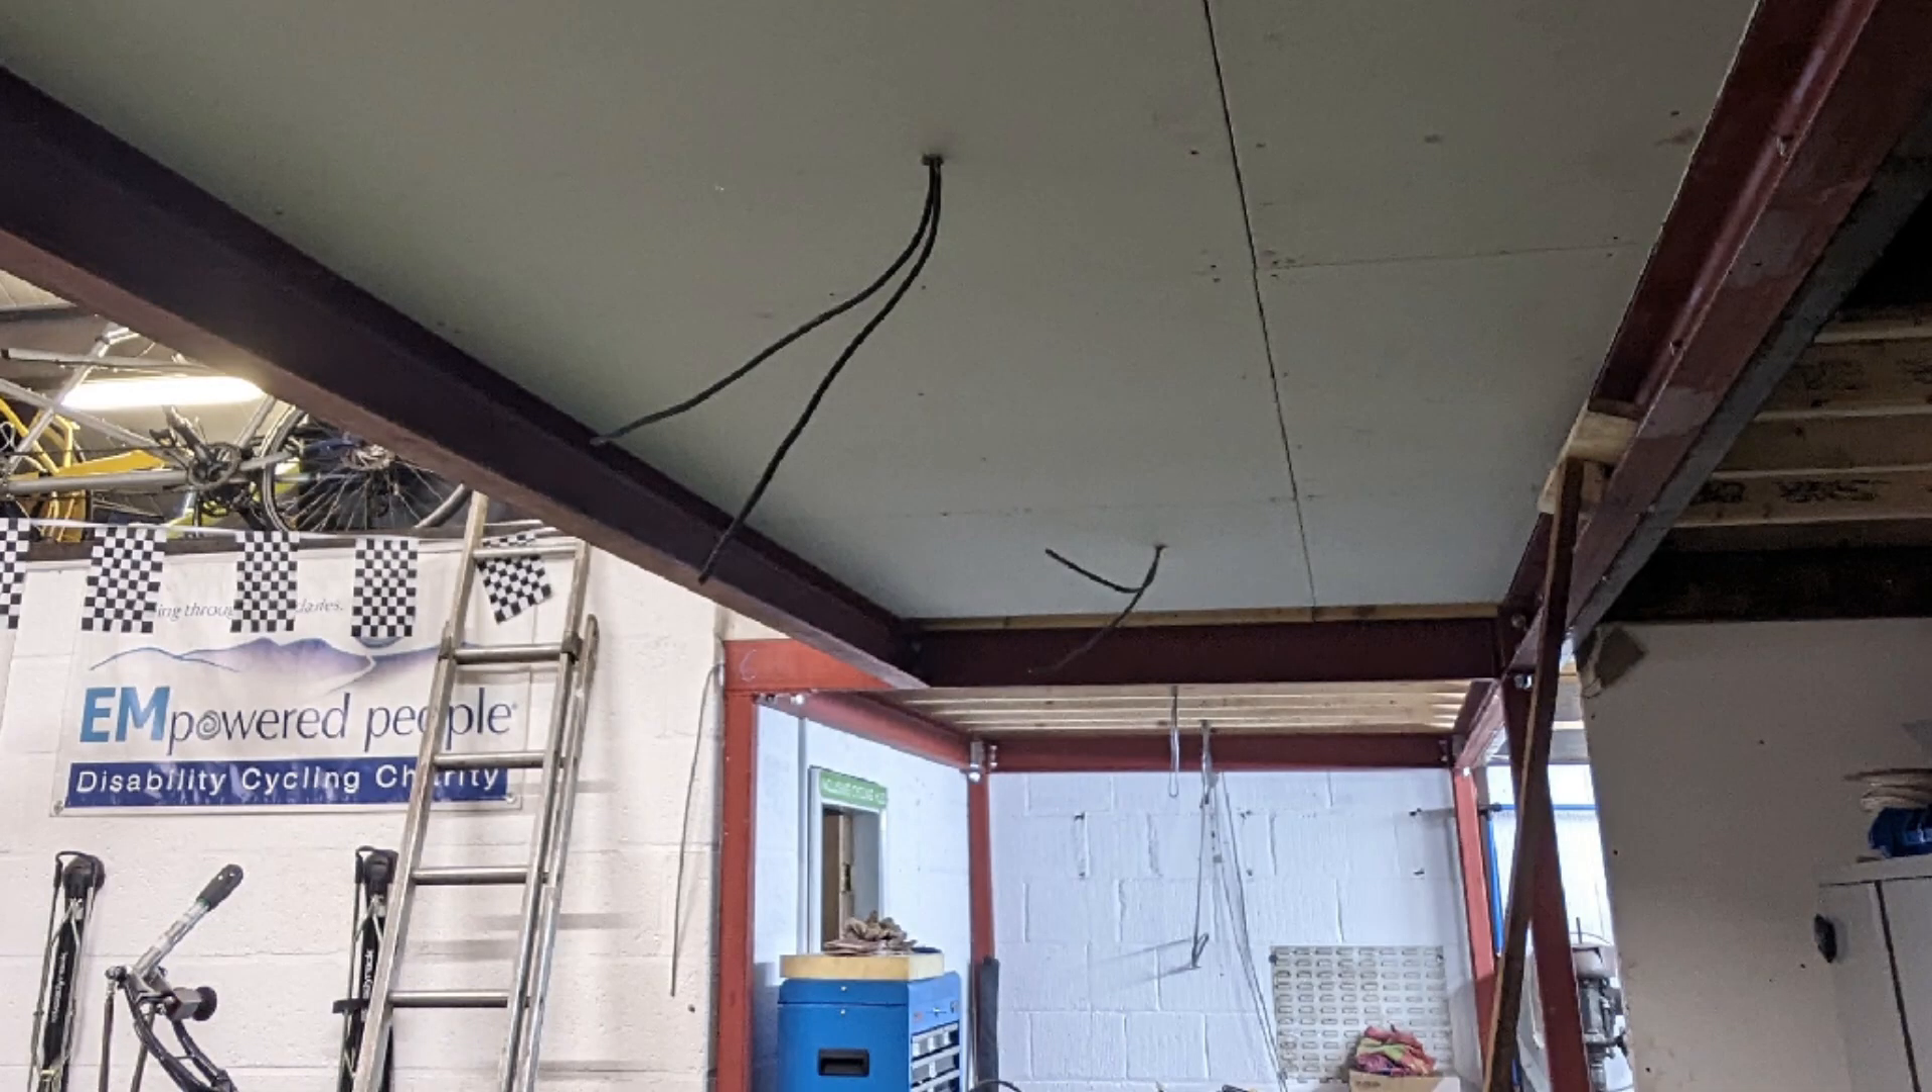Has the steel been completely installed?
Yes.